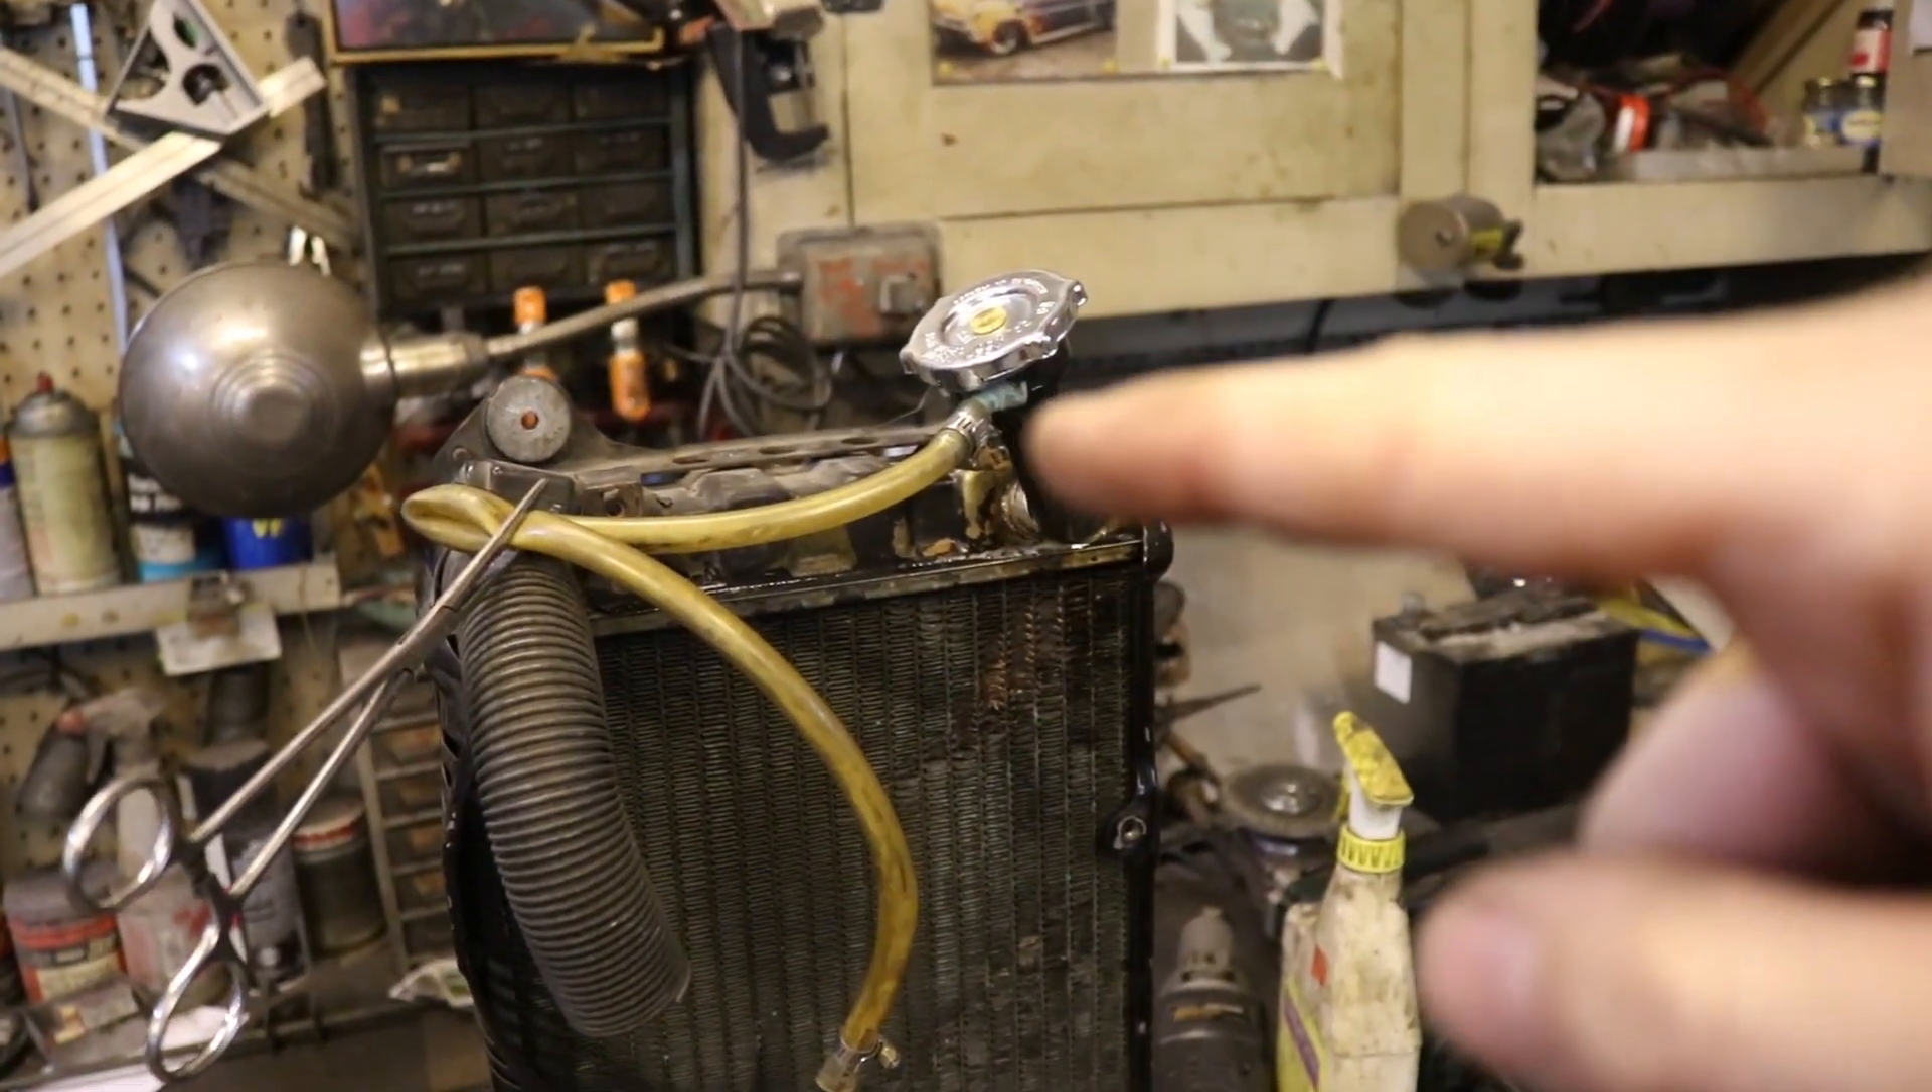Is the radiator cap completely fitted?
Yes.